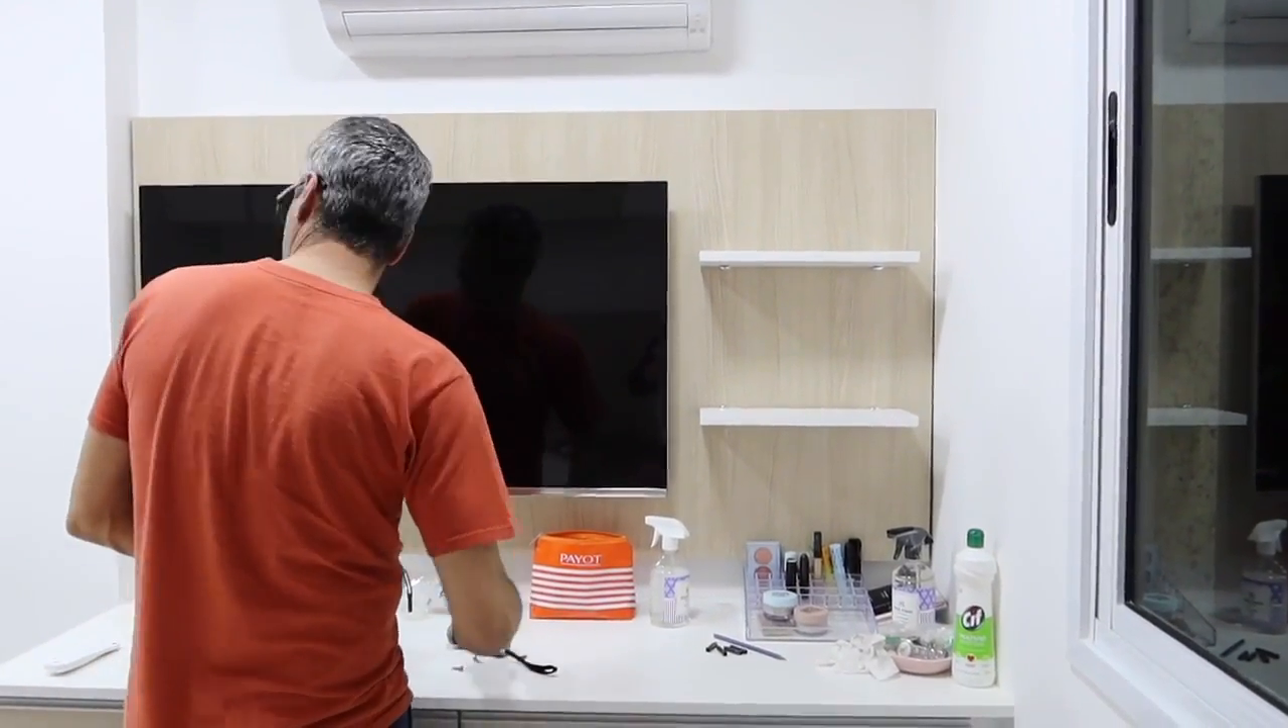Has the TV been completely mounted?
Yes.